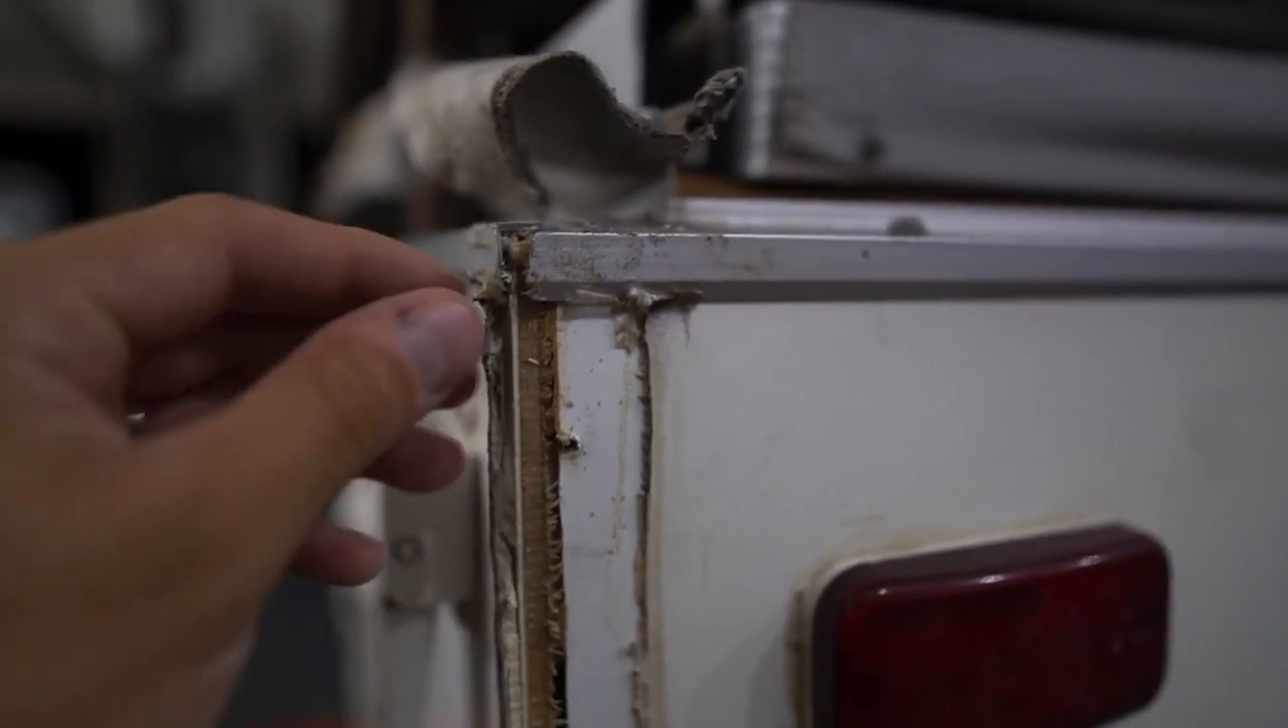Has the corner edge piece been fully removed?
Yes.